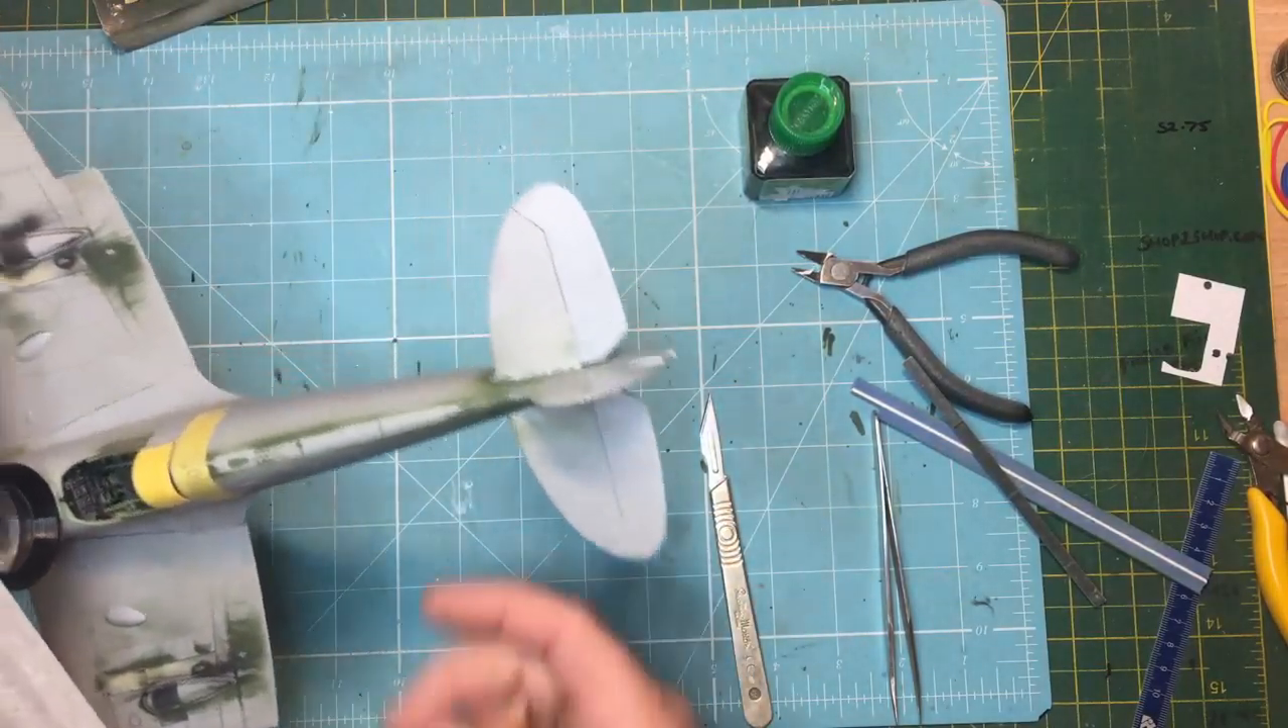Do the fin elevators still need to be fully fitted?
No.